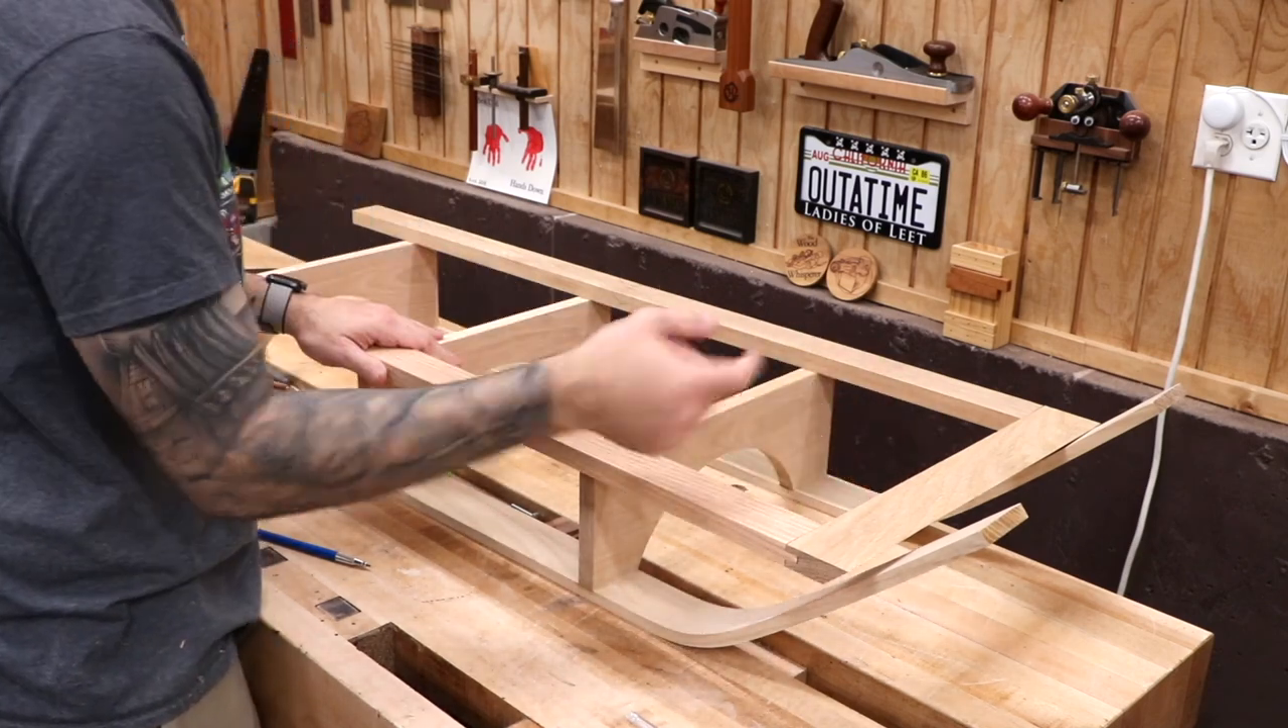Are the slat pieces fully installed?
No.